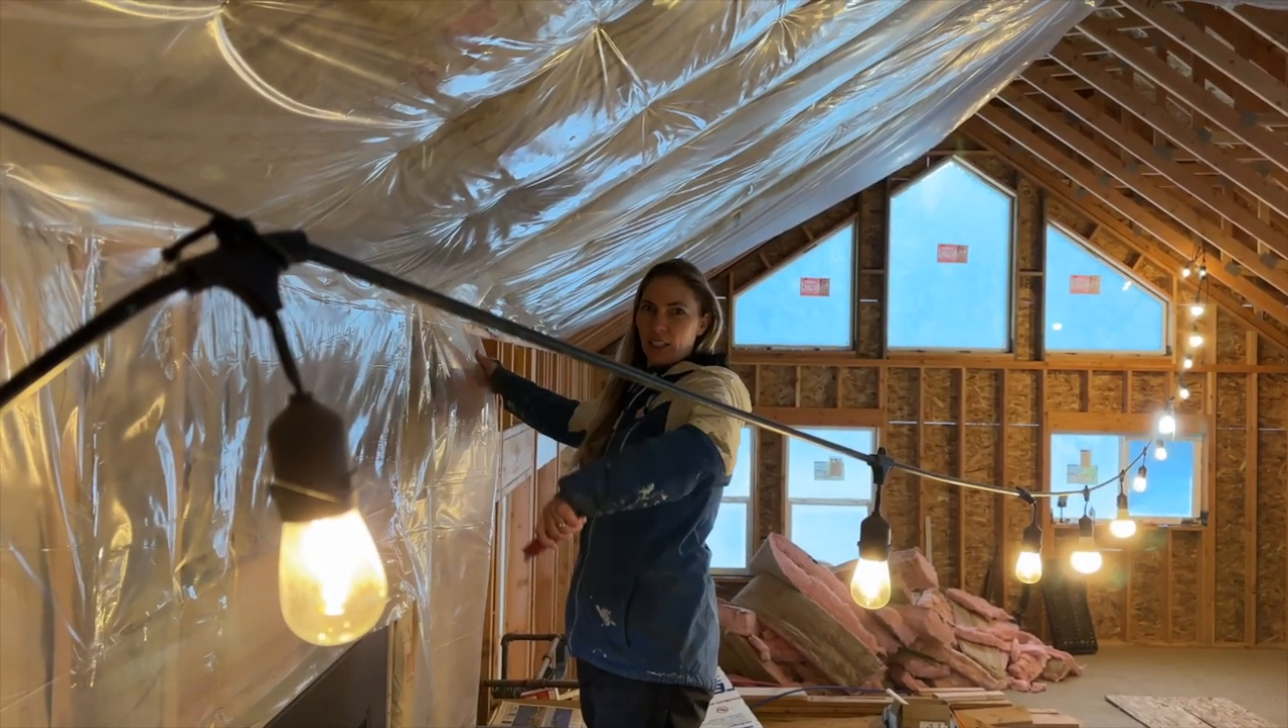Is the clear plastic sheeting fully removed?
No.